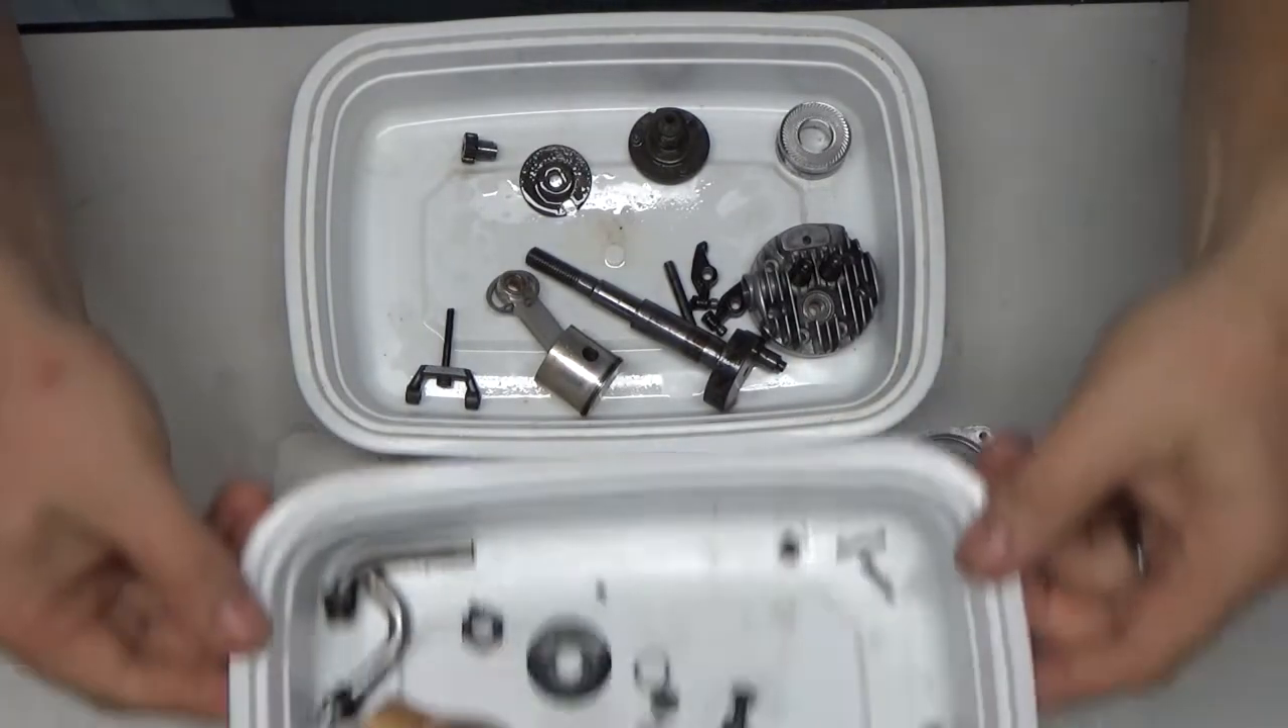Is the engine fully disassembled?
Yes.